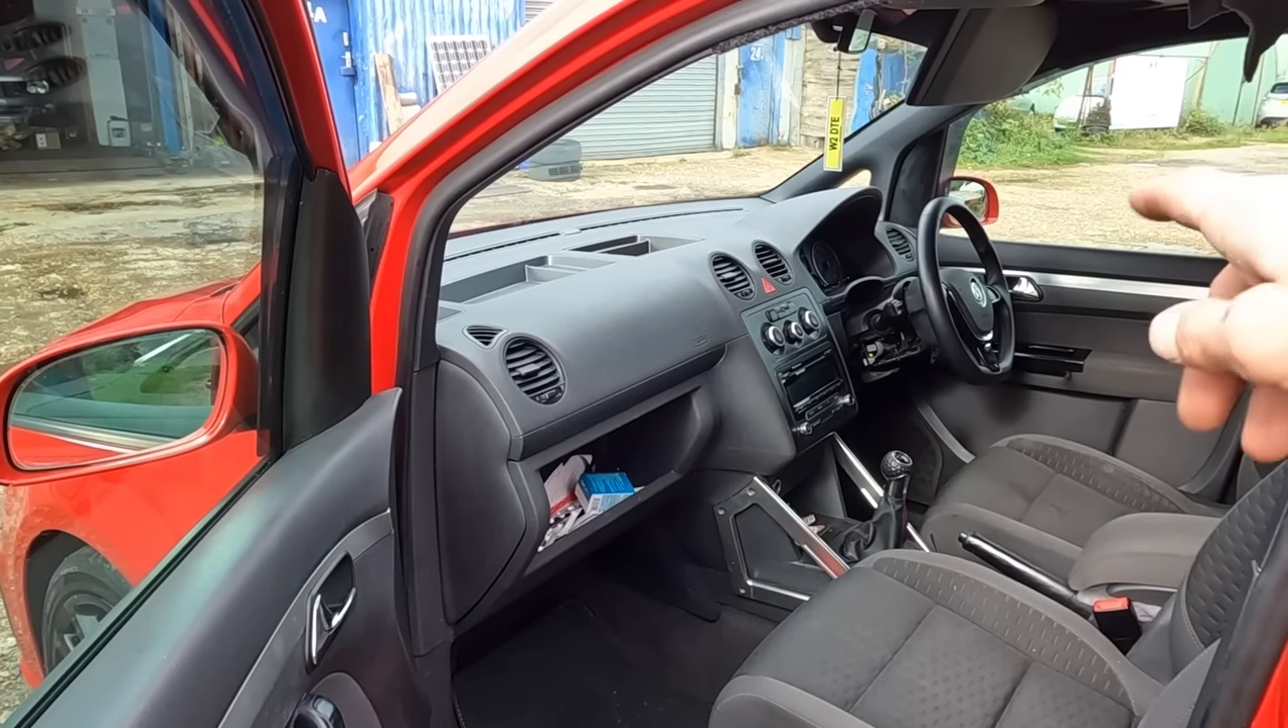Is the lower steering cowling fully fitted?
No.